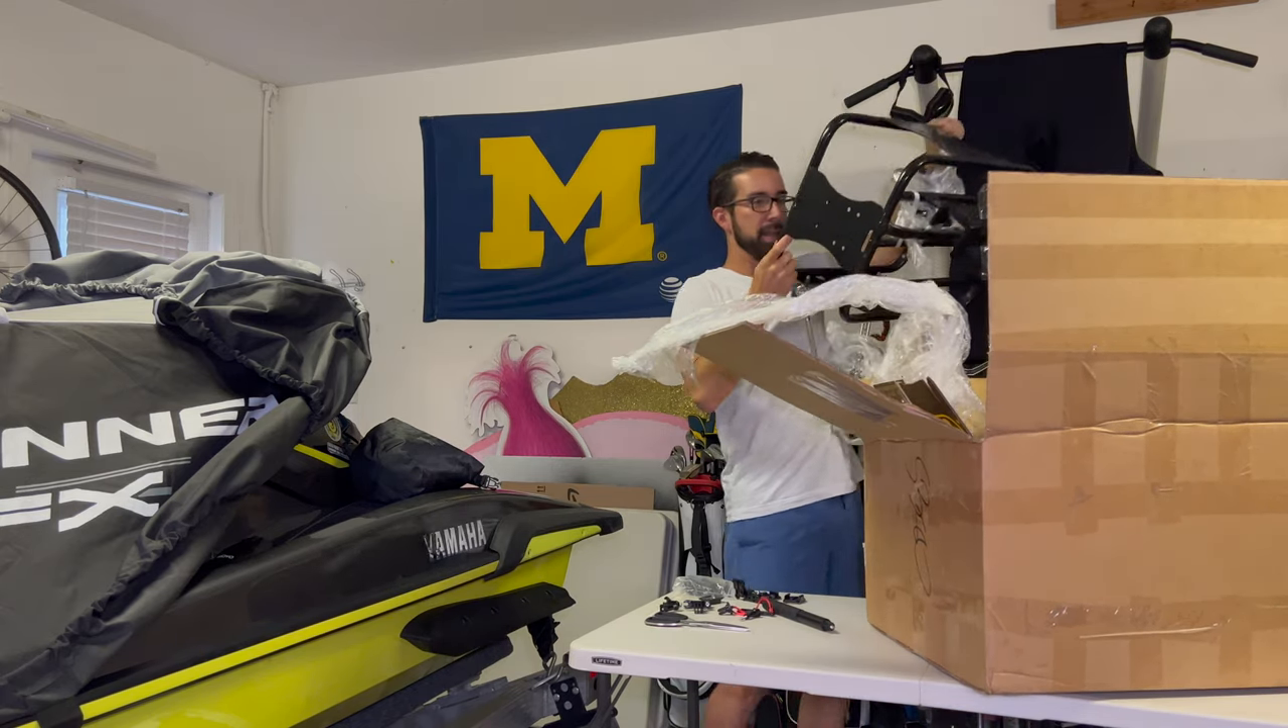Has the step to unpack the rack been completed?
No.